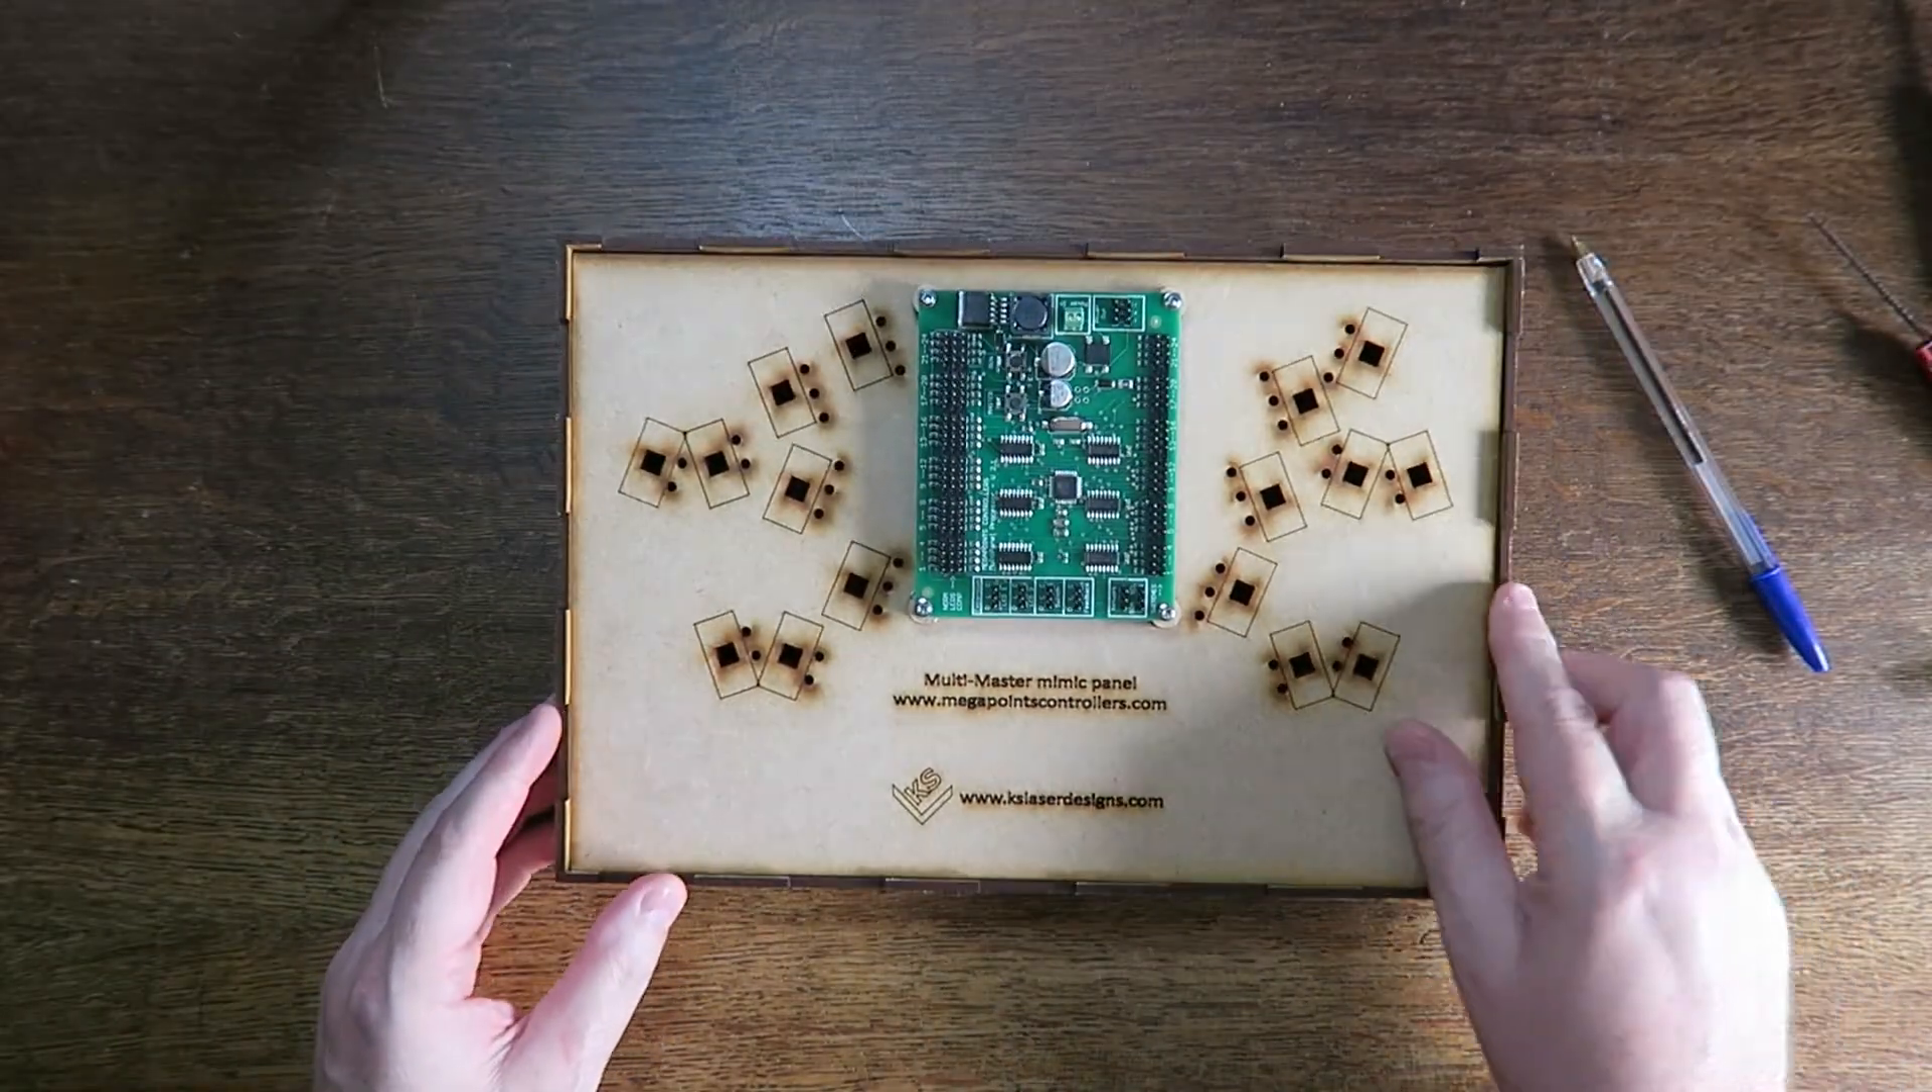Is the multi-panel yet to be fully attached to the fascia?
No.